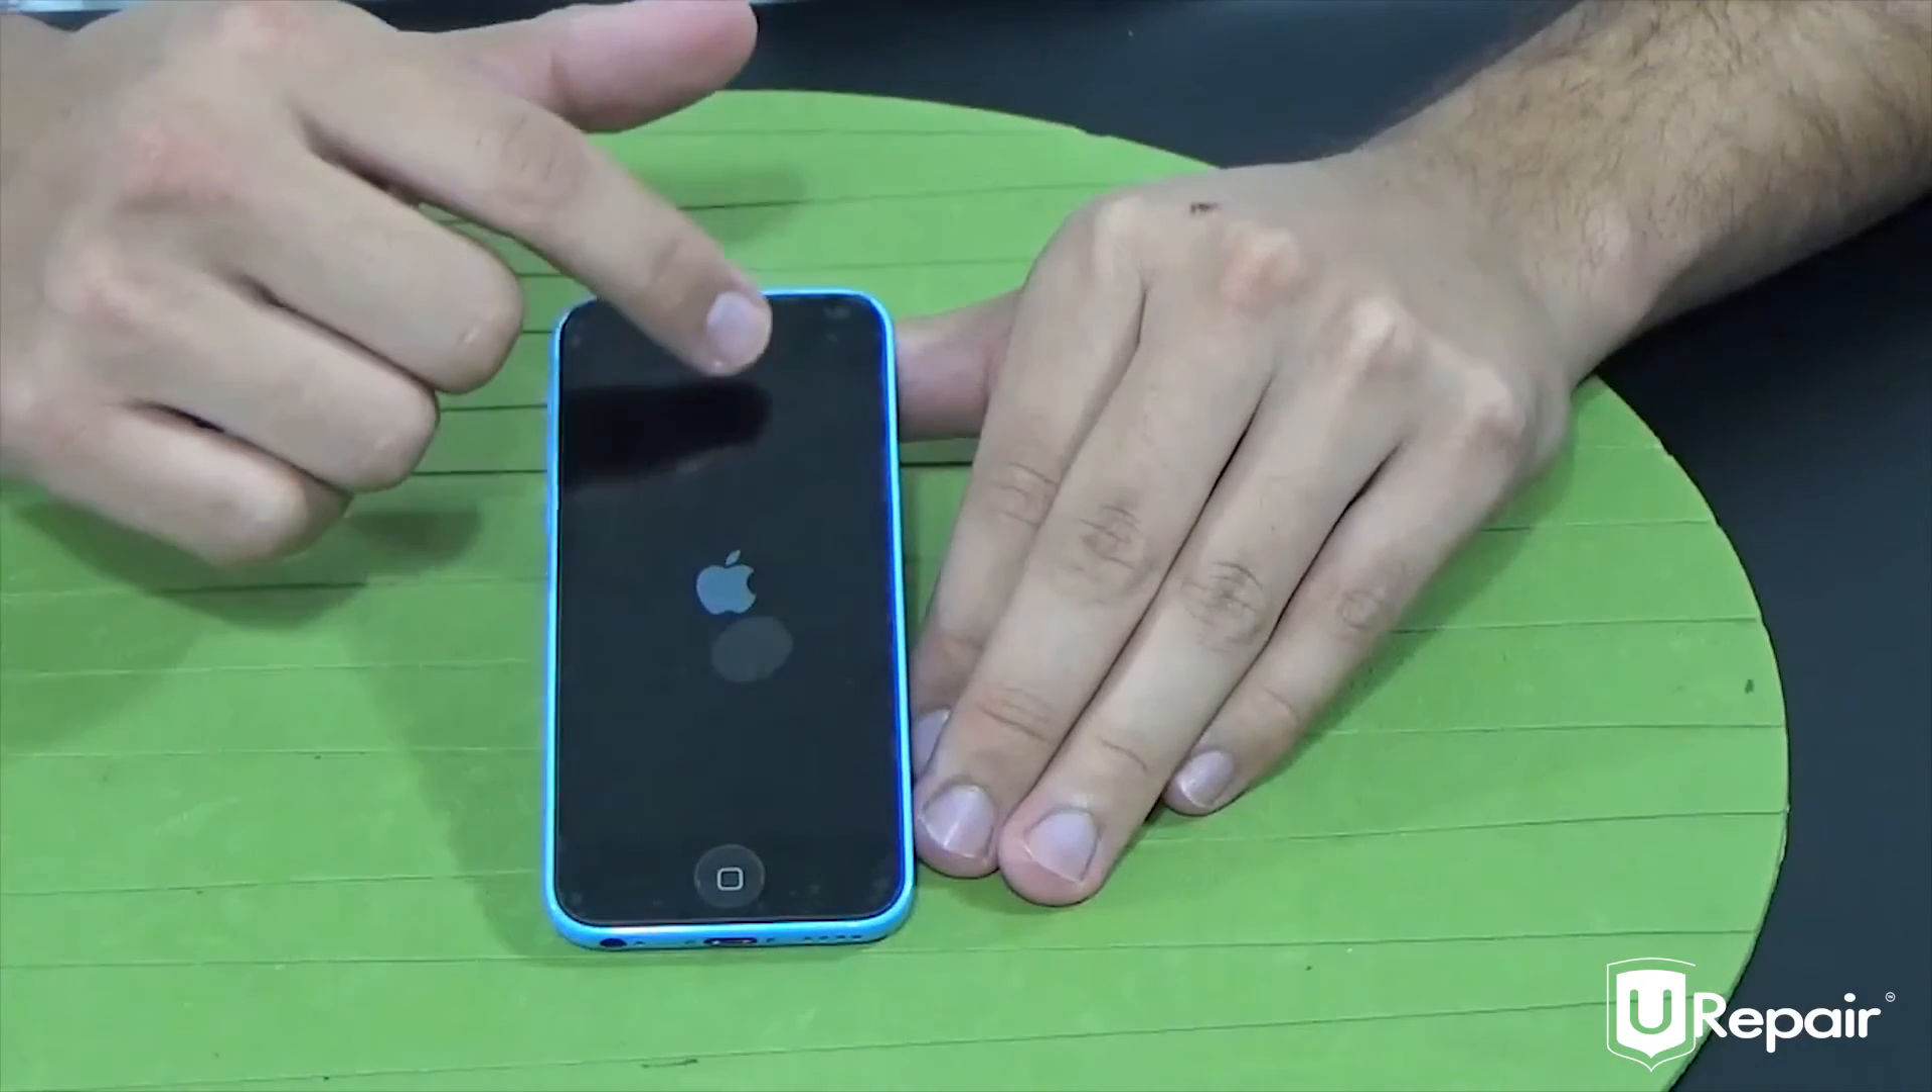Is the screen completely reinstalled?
Yes.